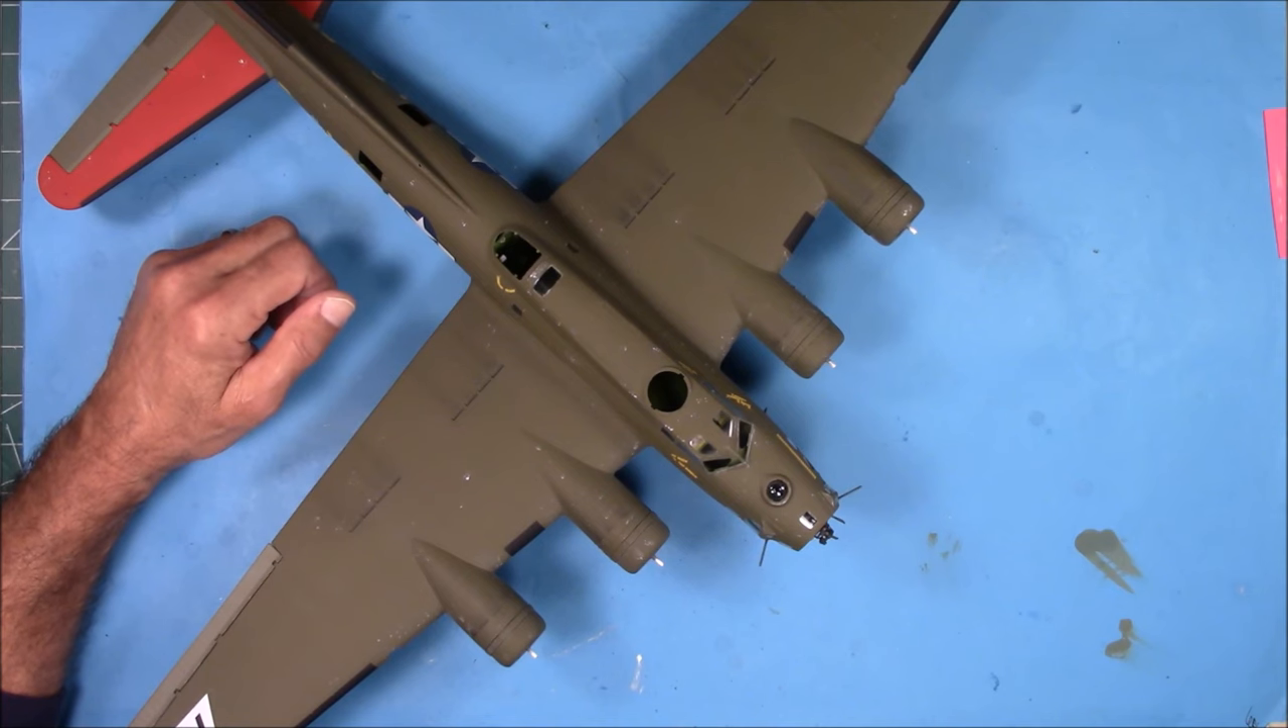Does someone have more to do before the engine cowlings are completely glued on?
No.